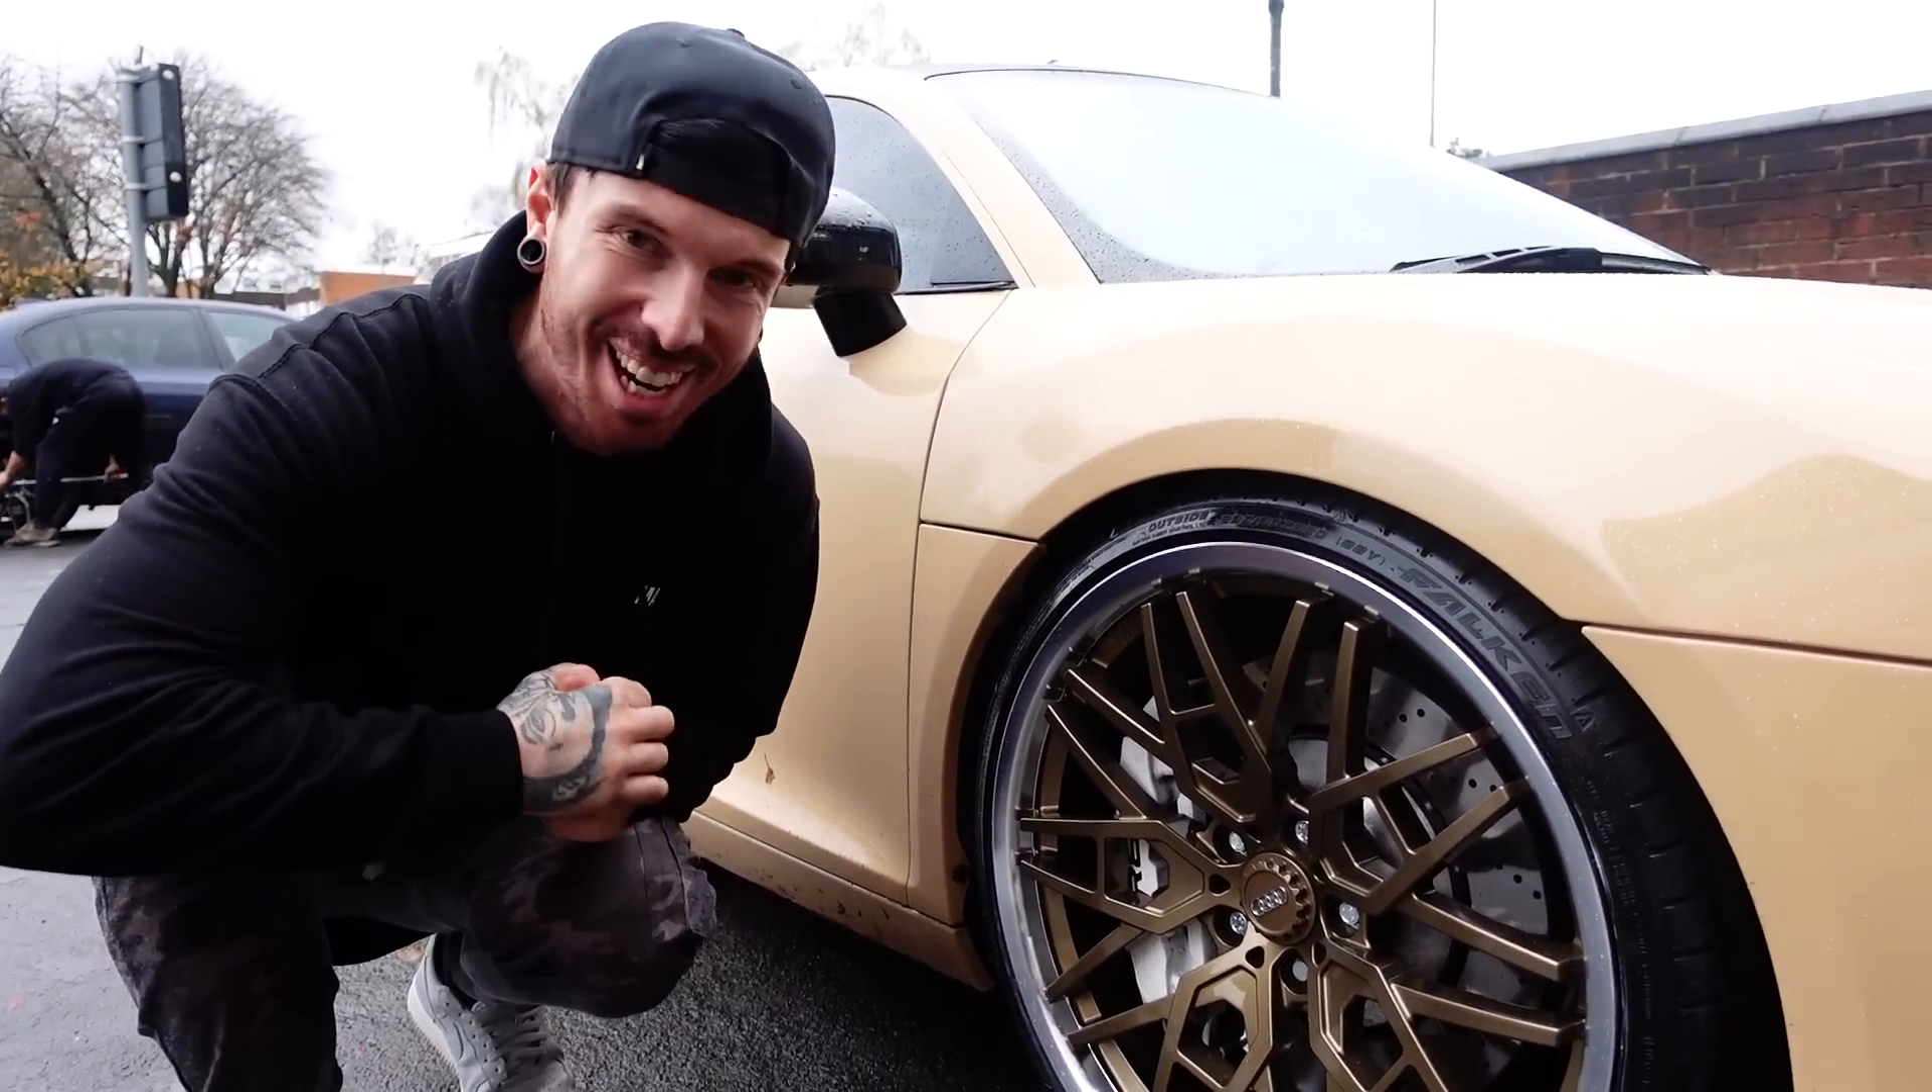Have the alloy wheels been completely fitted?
Yes.